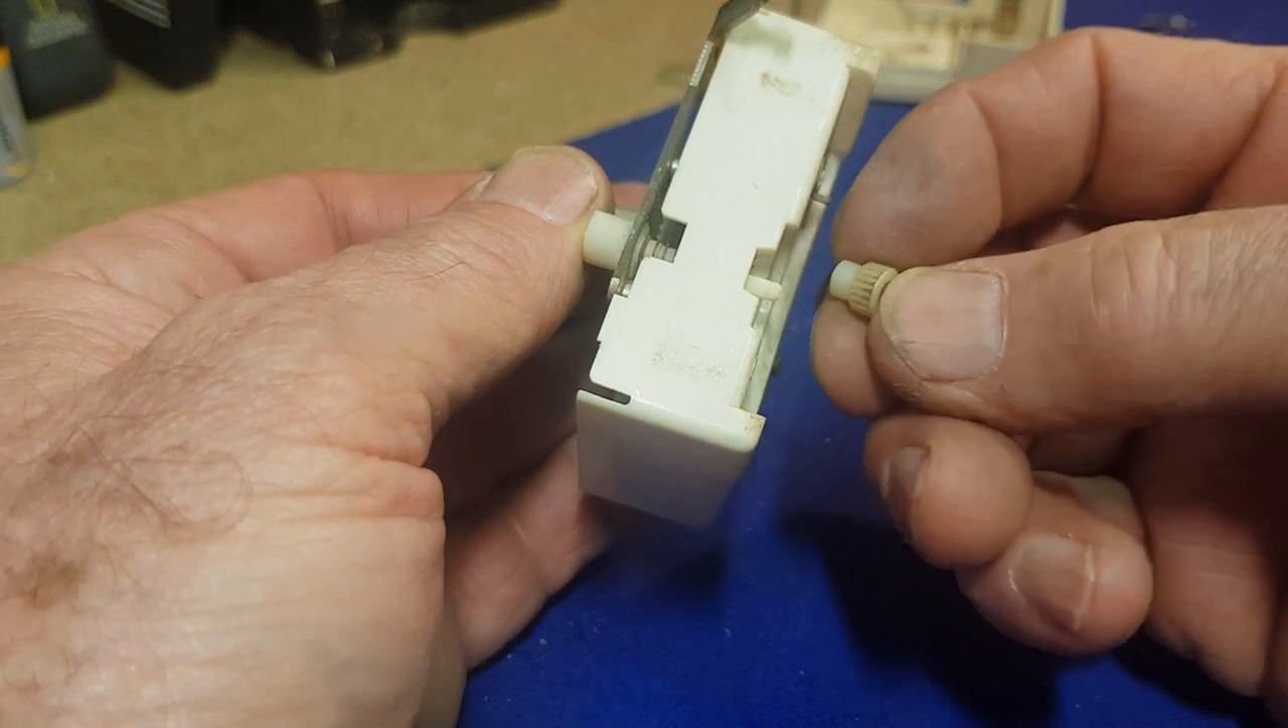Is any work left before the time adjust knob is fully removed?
No.